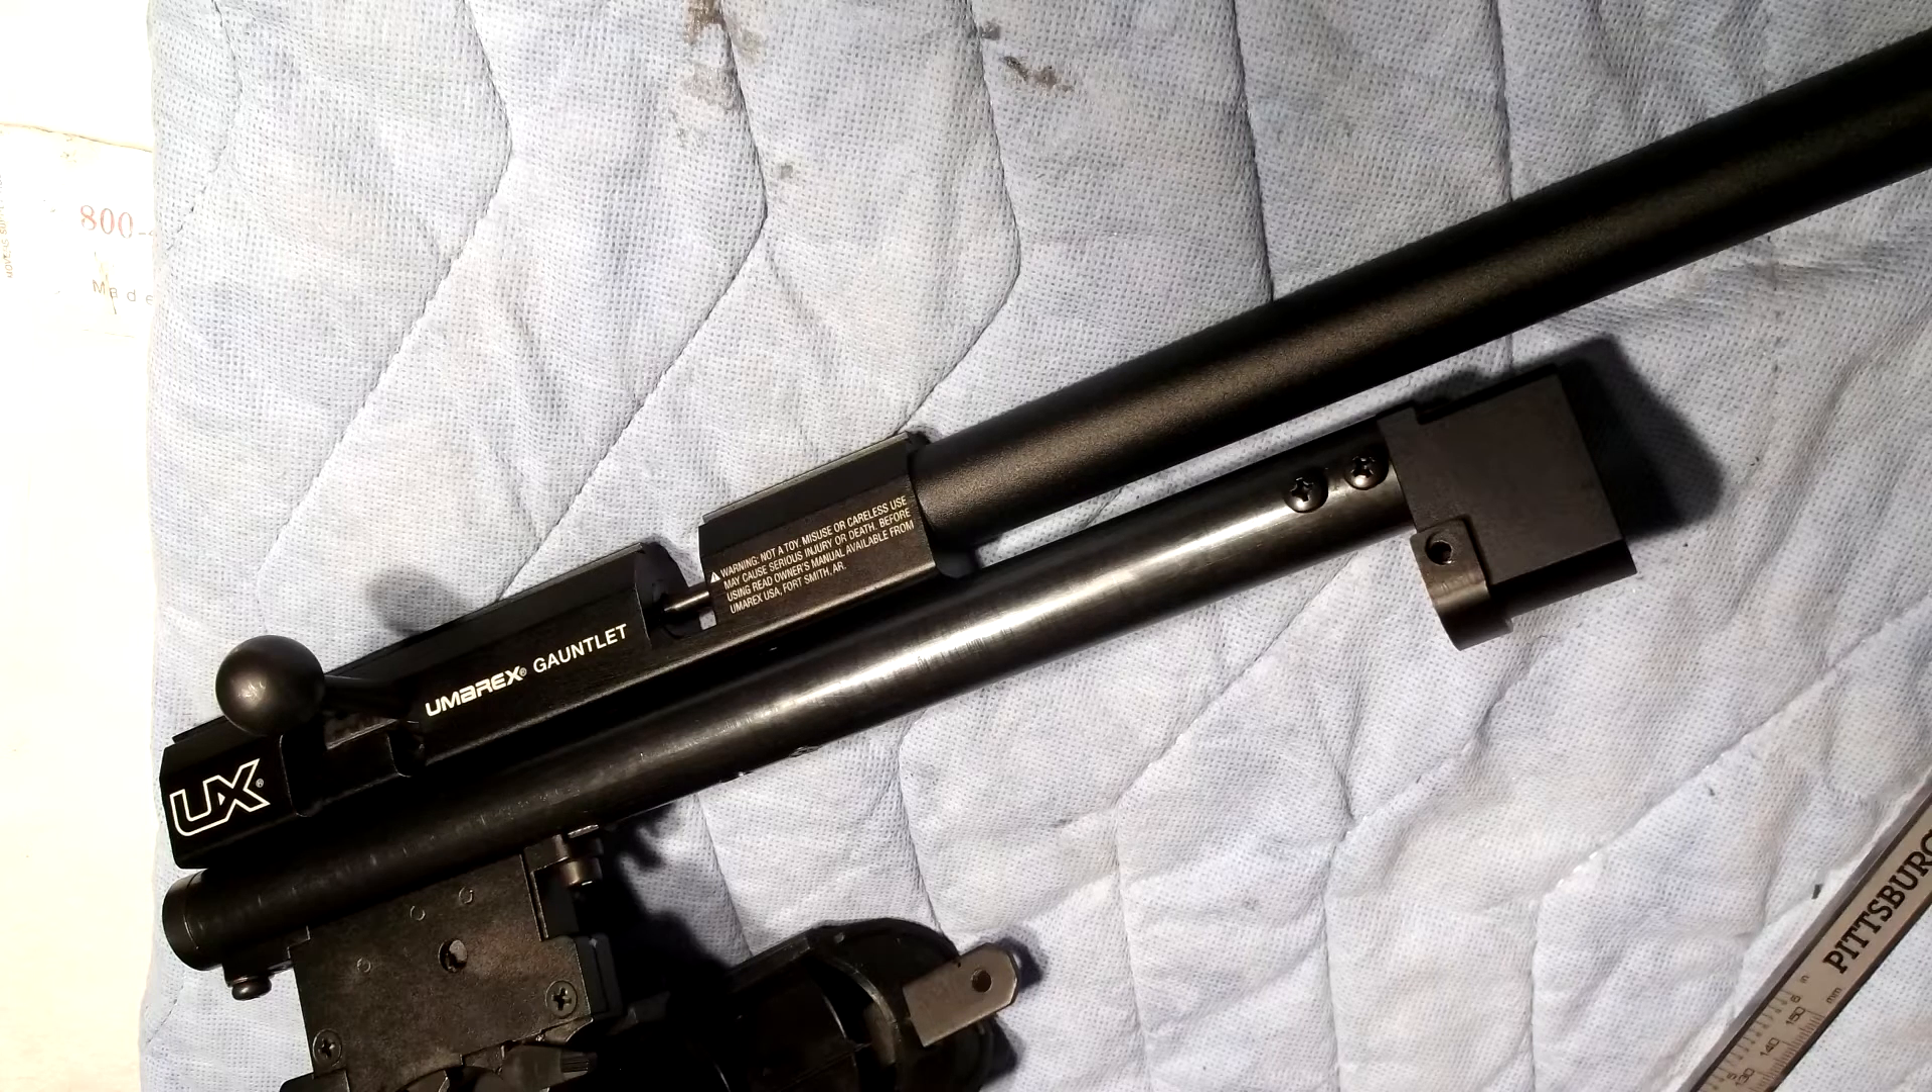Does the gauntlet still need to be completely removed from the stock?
No.